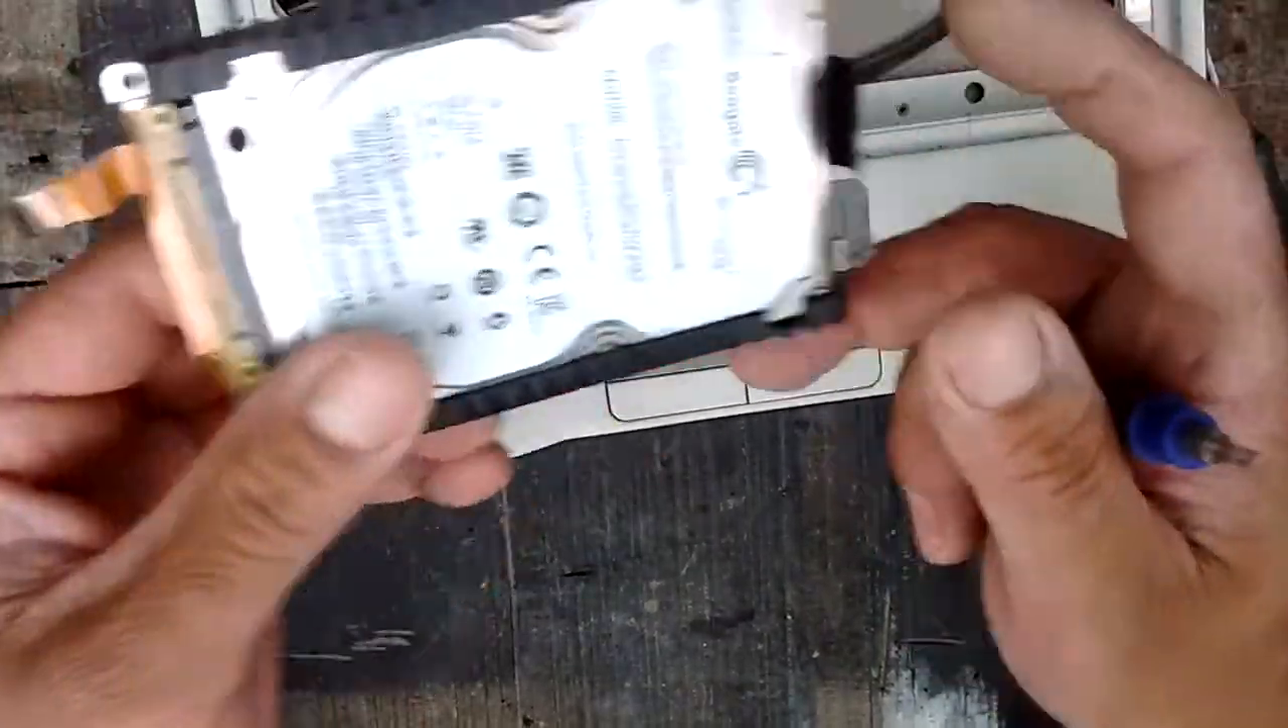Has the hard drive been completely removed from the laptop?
Yes.